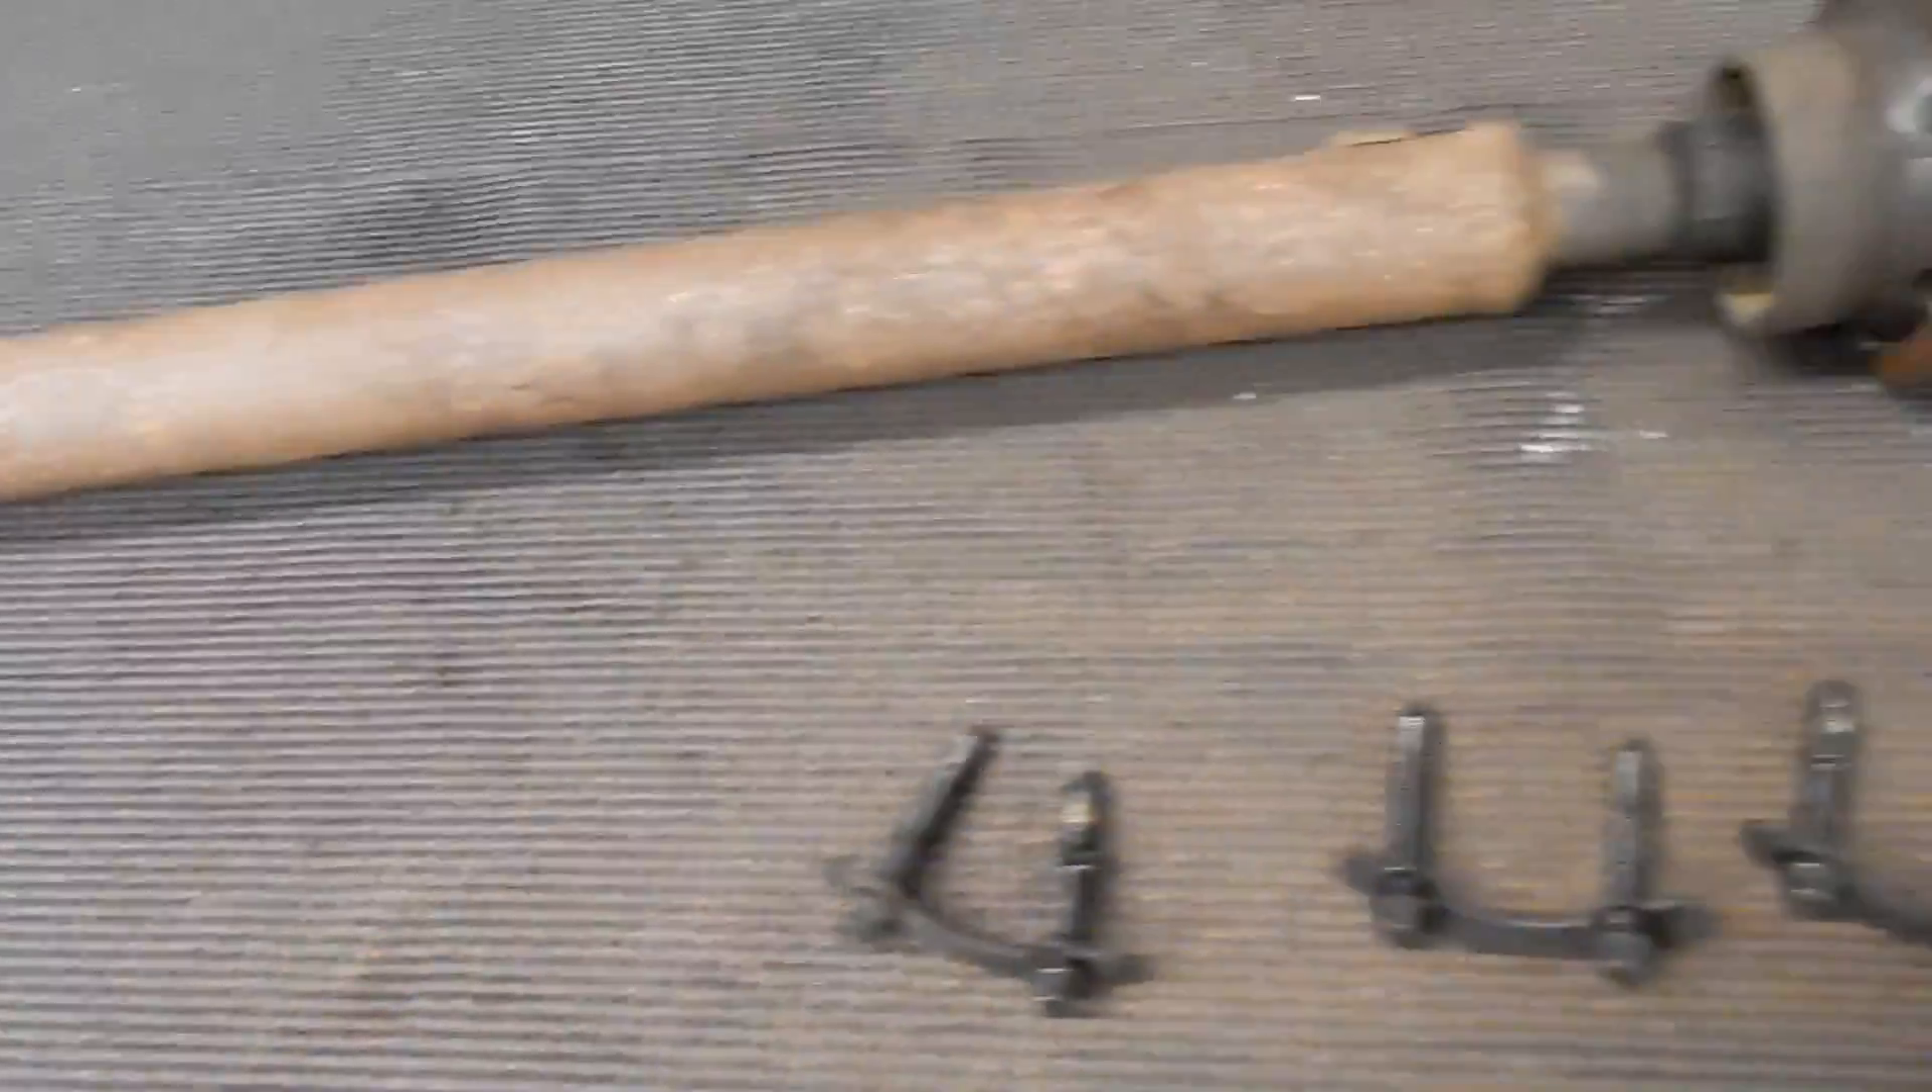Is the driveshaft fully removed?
Yes.